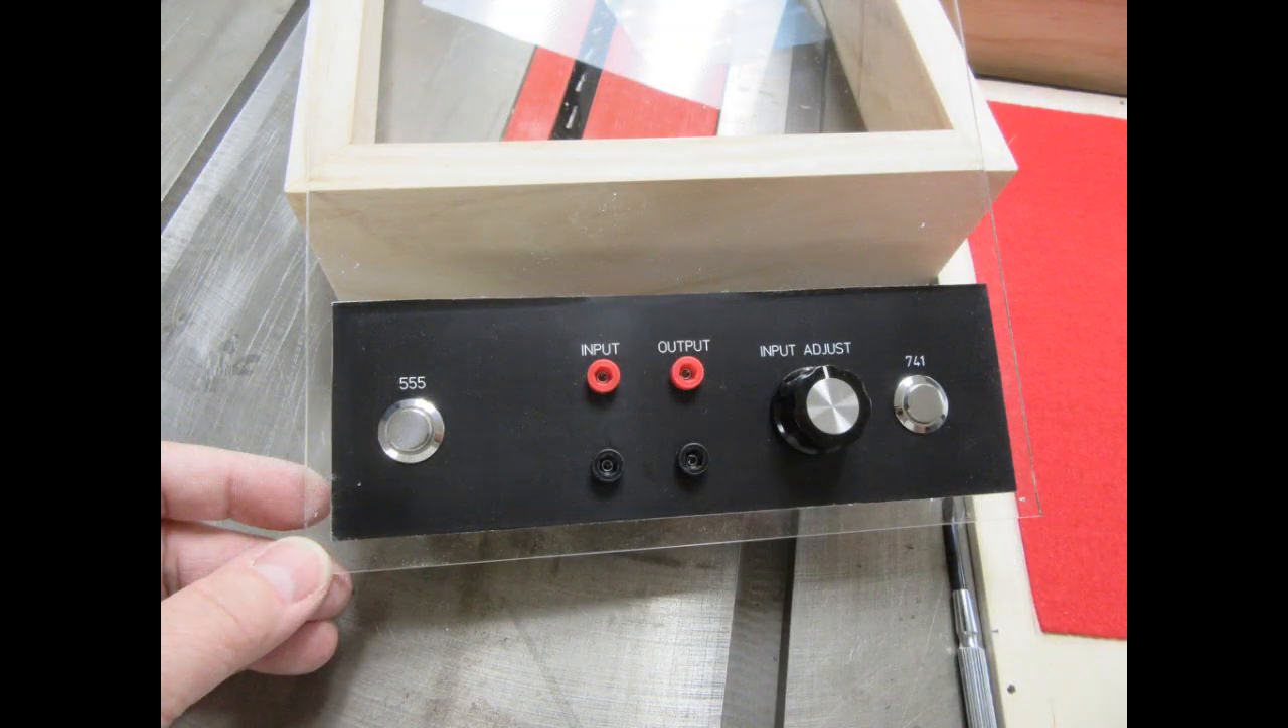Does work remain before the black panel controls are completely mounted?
No.